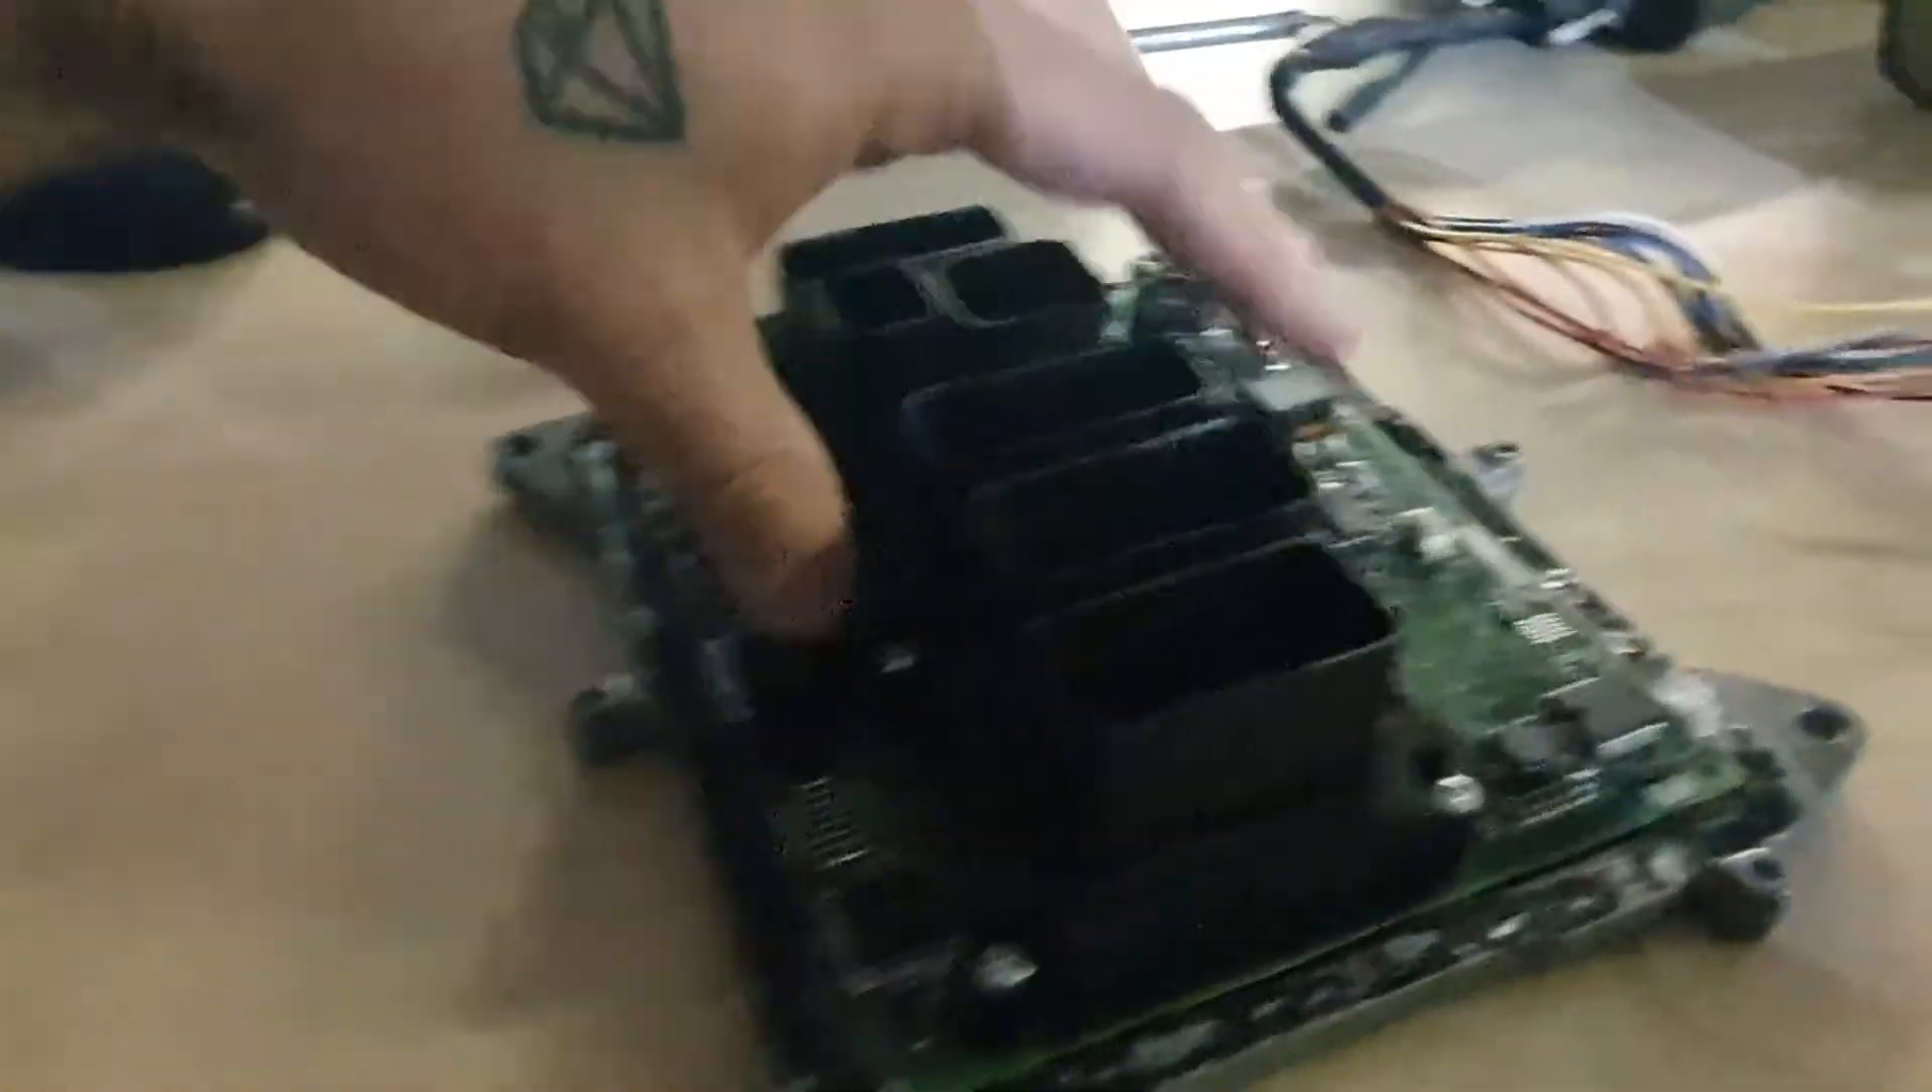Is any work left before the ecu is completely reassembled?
Yes.